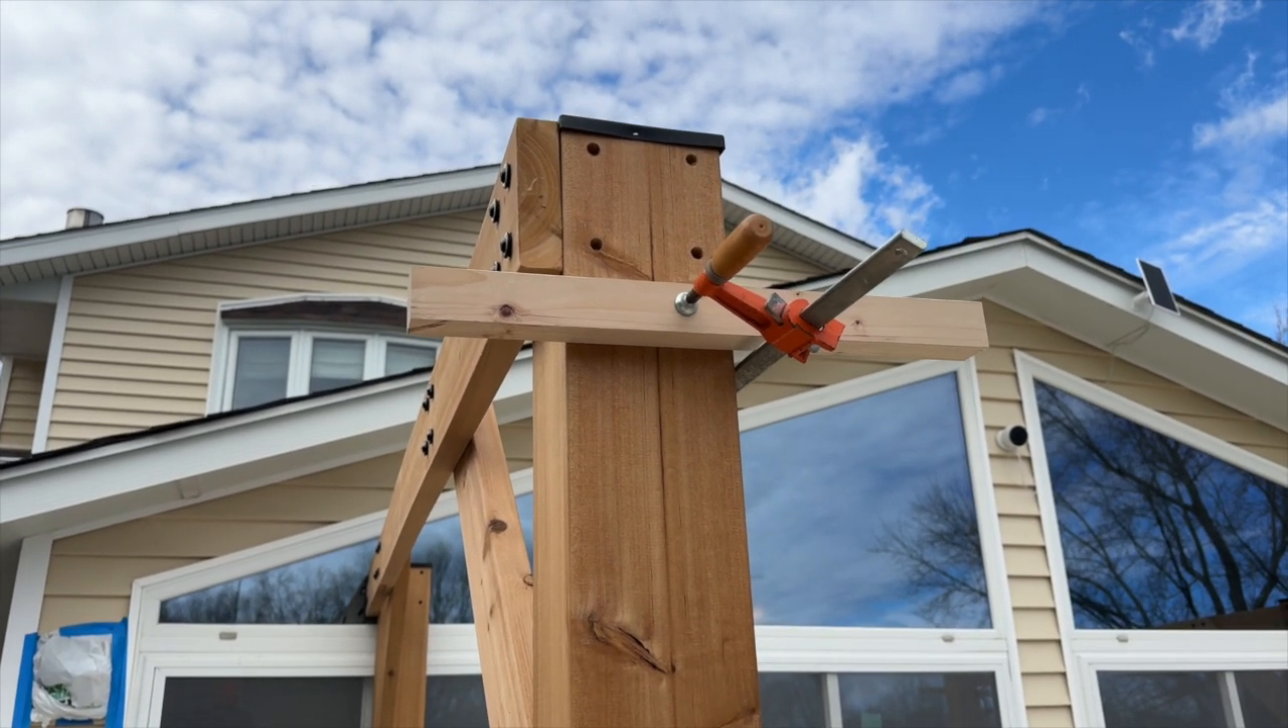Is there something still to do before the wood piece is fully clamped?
No.